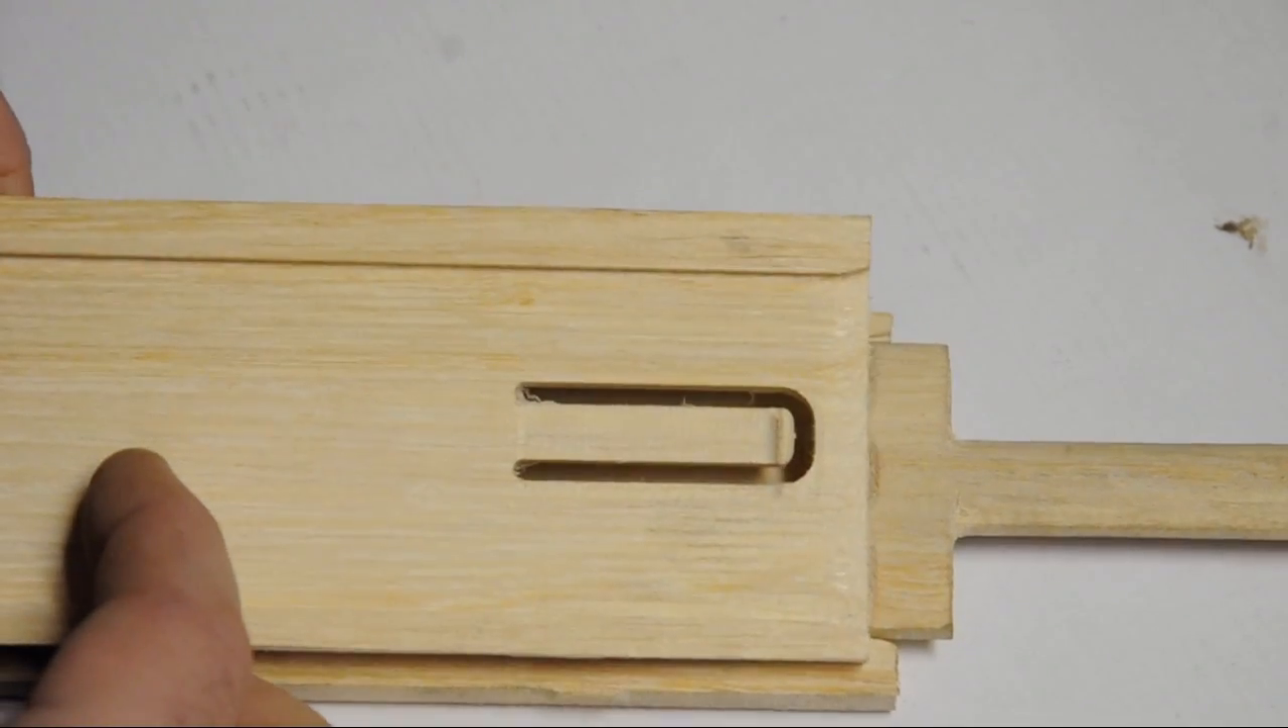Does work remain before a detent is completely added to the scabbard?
No.